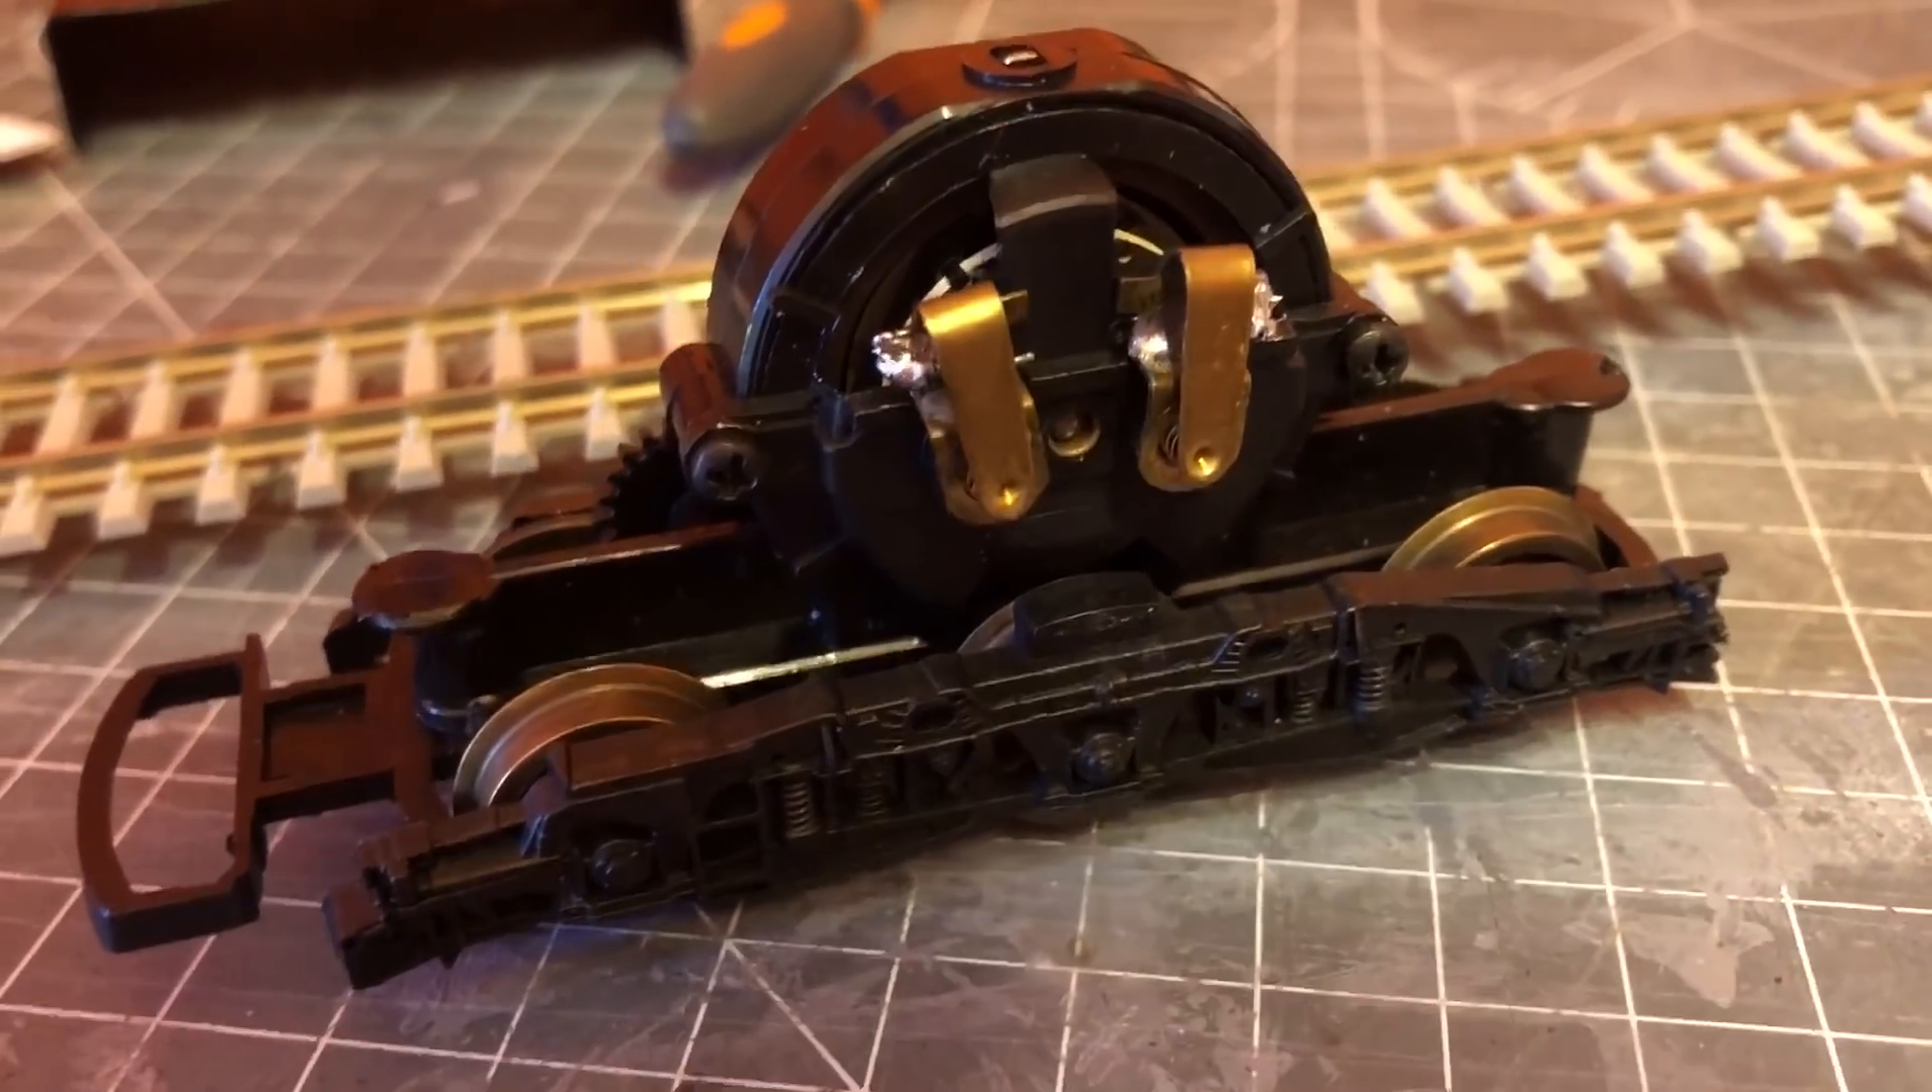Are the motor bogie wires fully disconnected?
Yes.